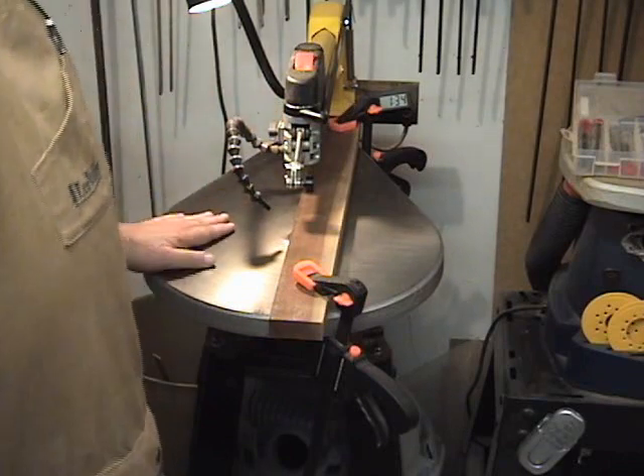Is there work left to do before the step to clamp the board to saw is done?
No.